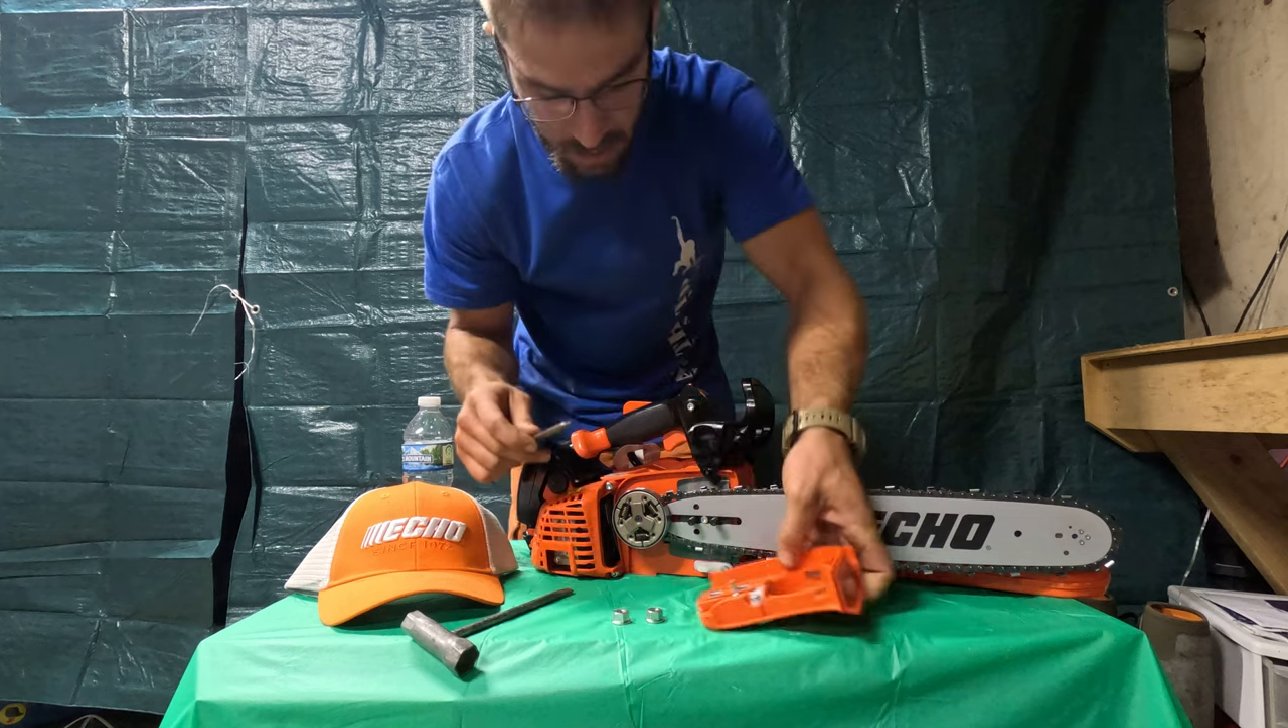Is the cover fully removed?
Yes.